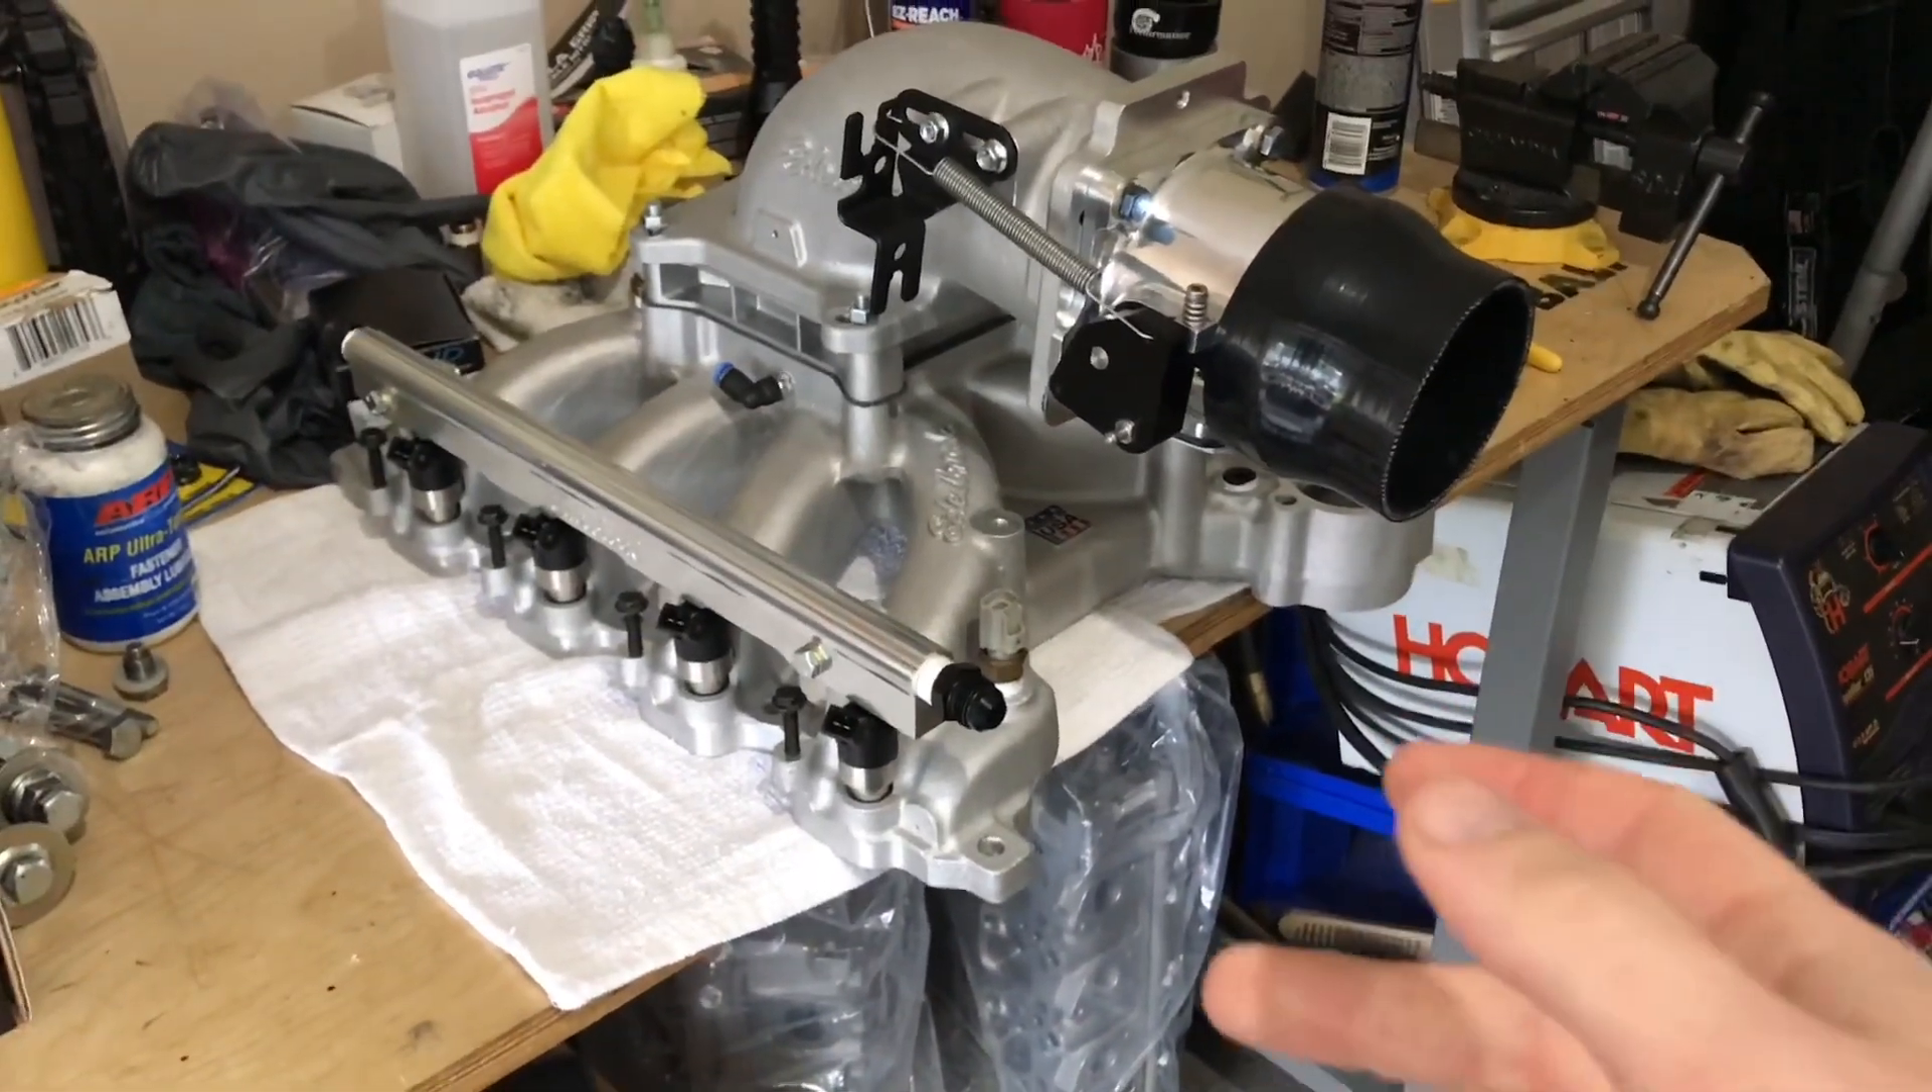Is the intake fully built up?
Yes.